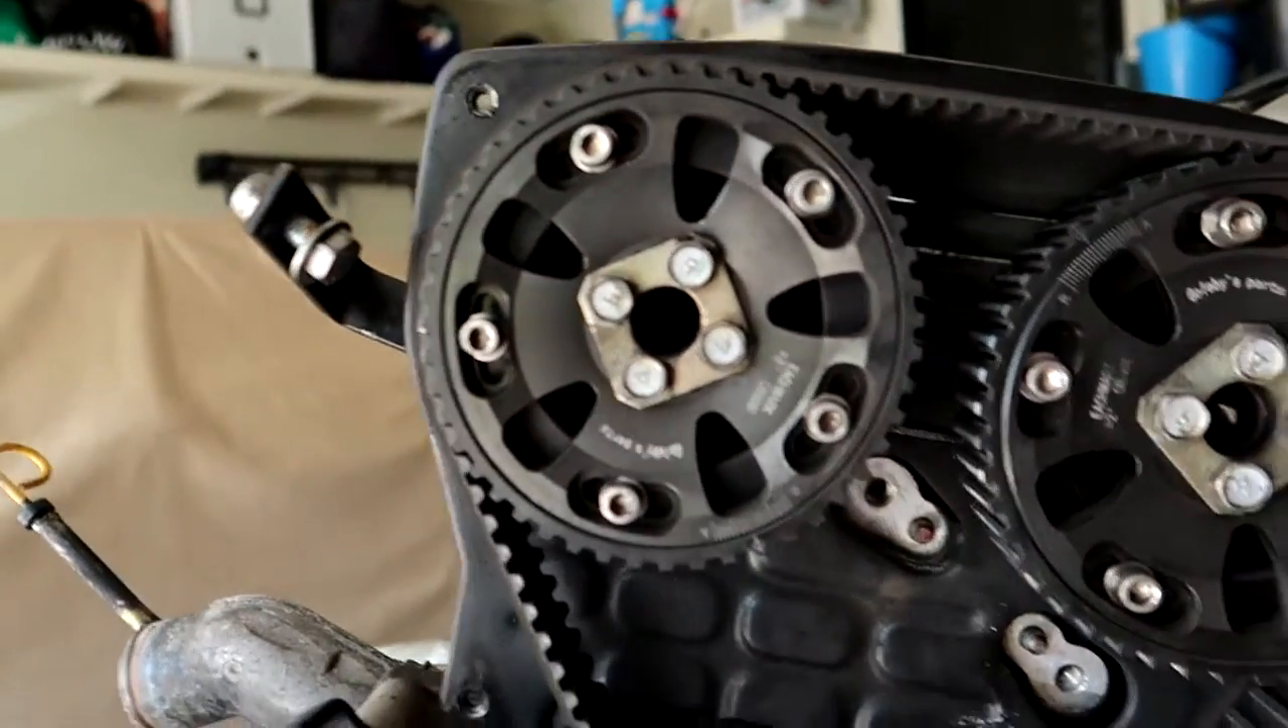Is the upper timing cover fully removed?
Yes.